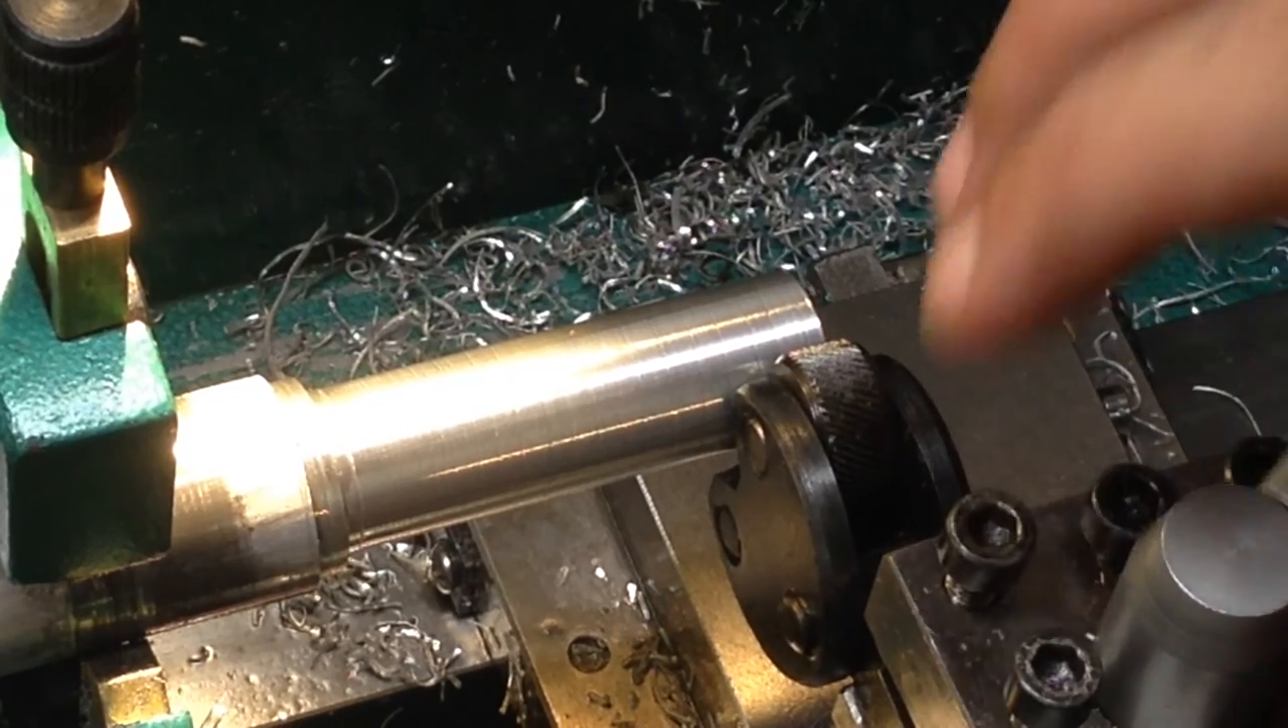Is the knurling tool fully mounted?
Yes.